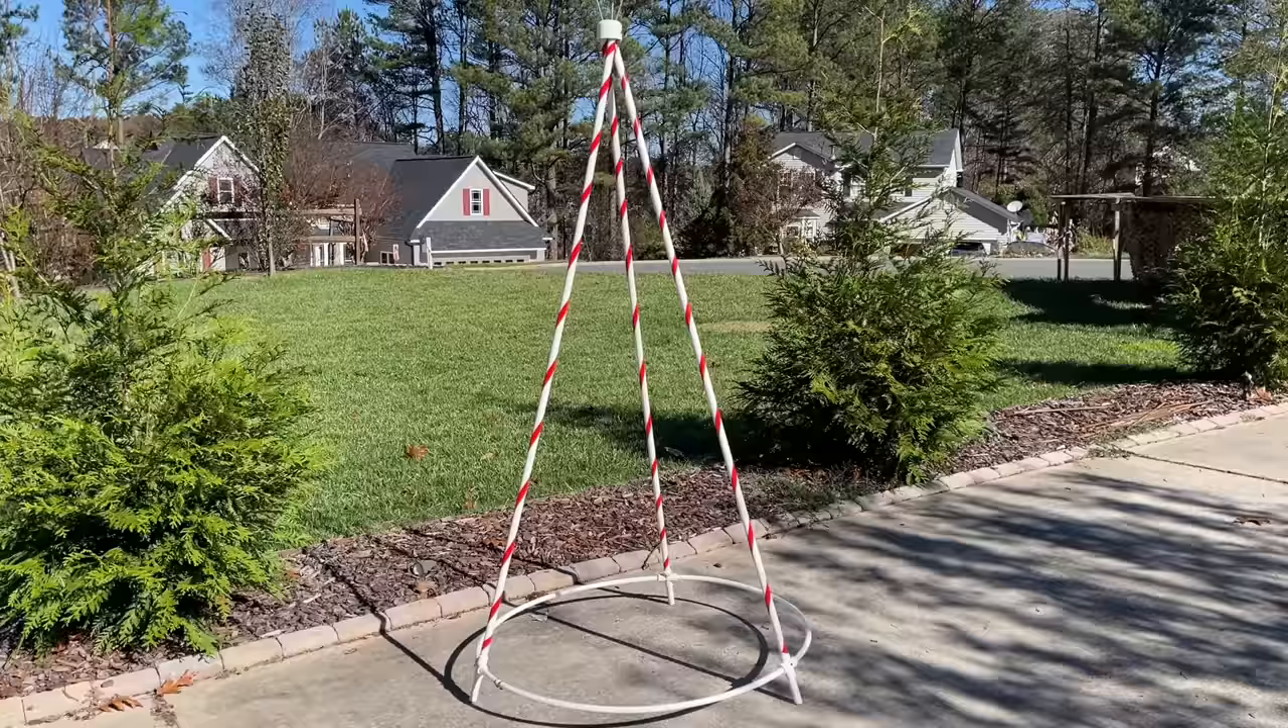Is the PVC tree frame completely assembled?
Yes.